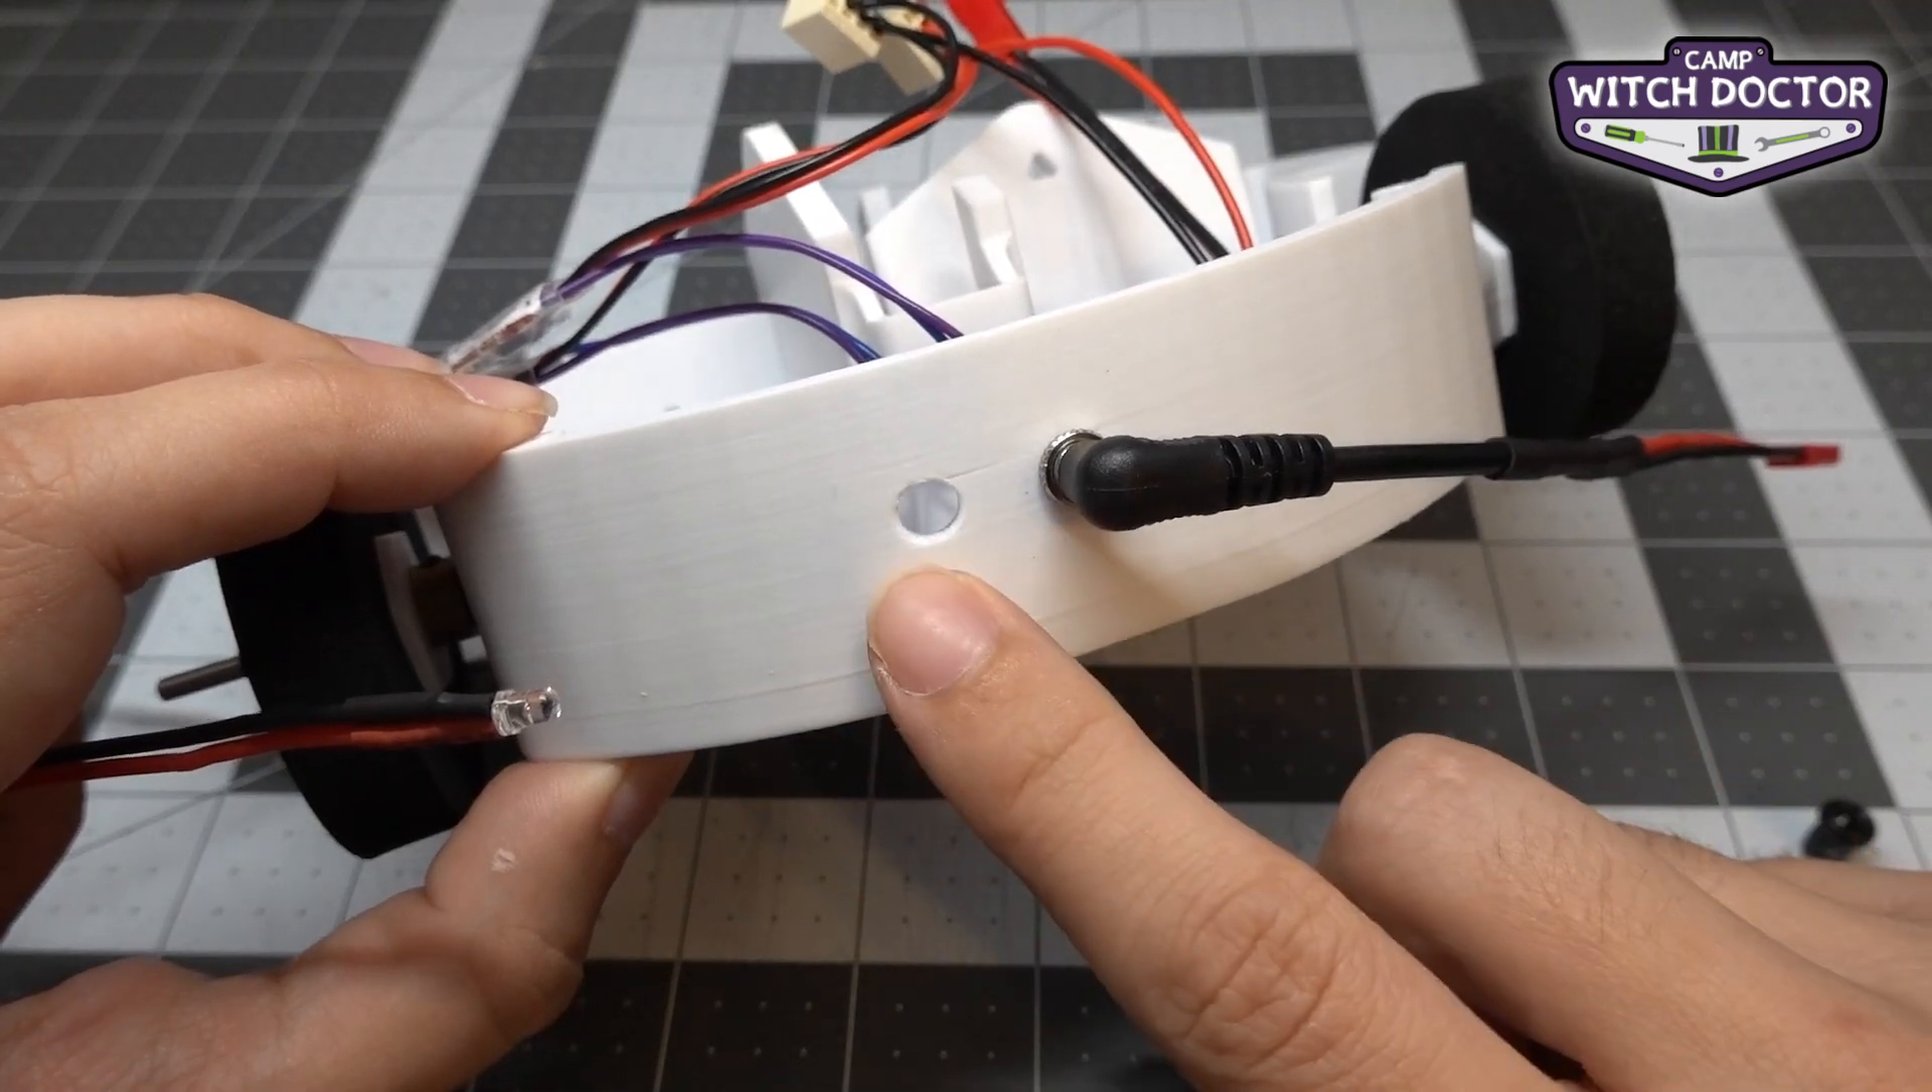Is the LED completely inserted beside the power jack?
No.